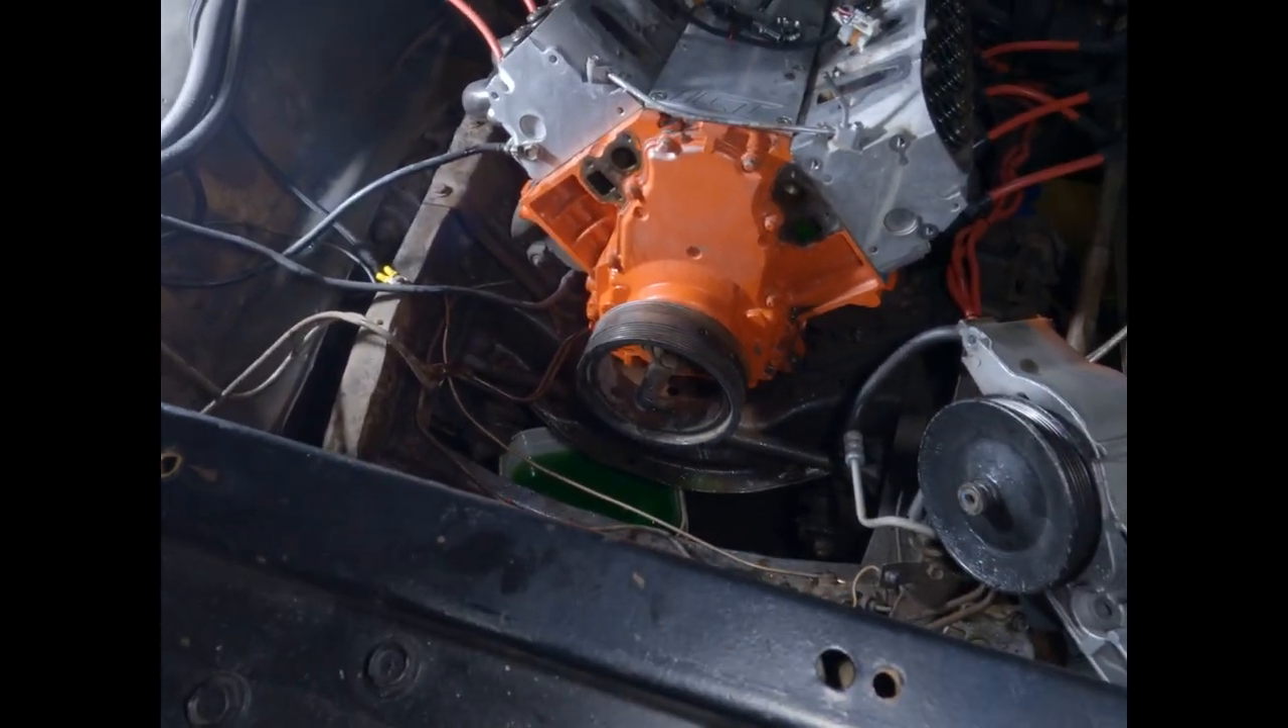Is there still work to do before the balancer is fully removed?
Yes.